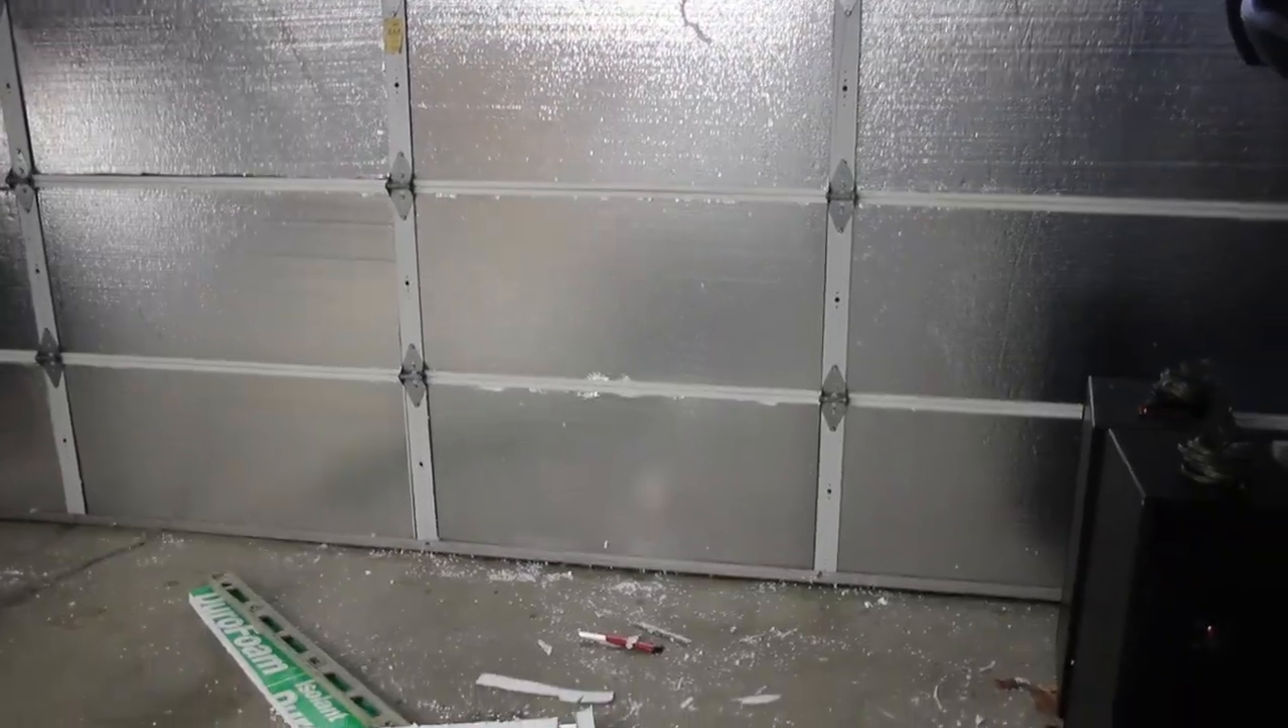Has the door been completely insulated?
Yes.